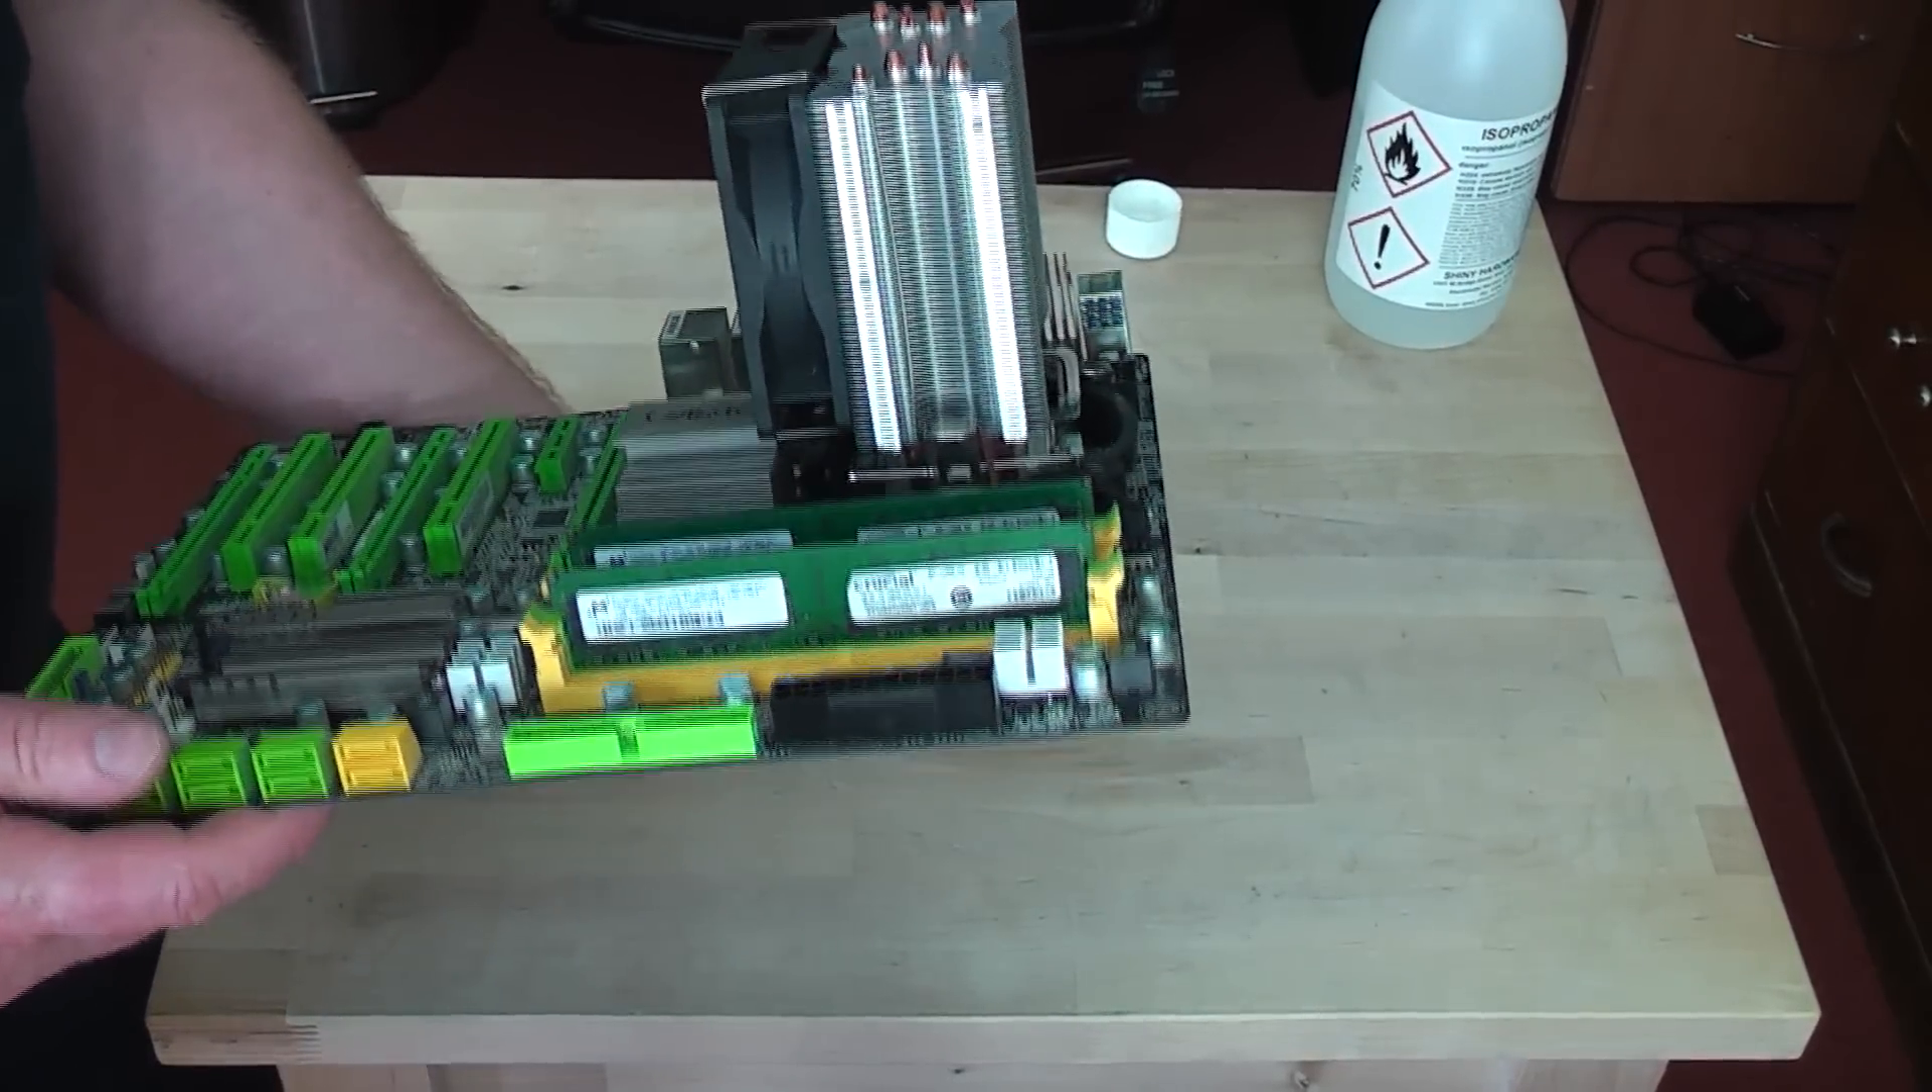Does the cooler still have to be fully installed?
No.